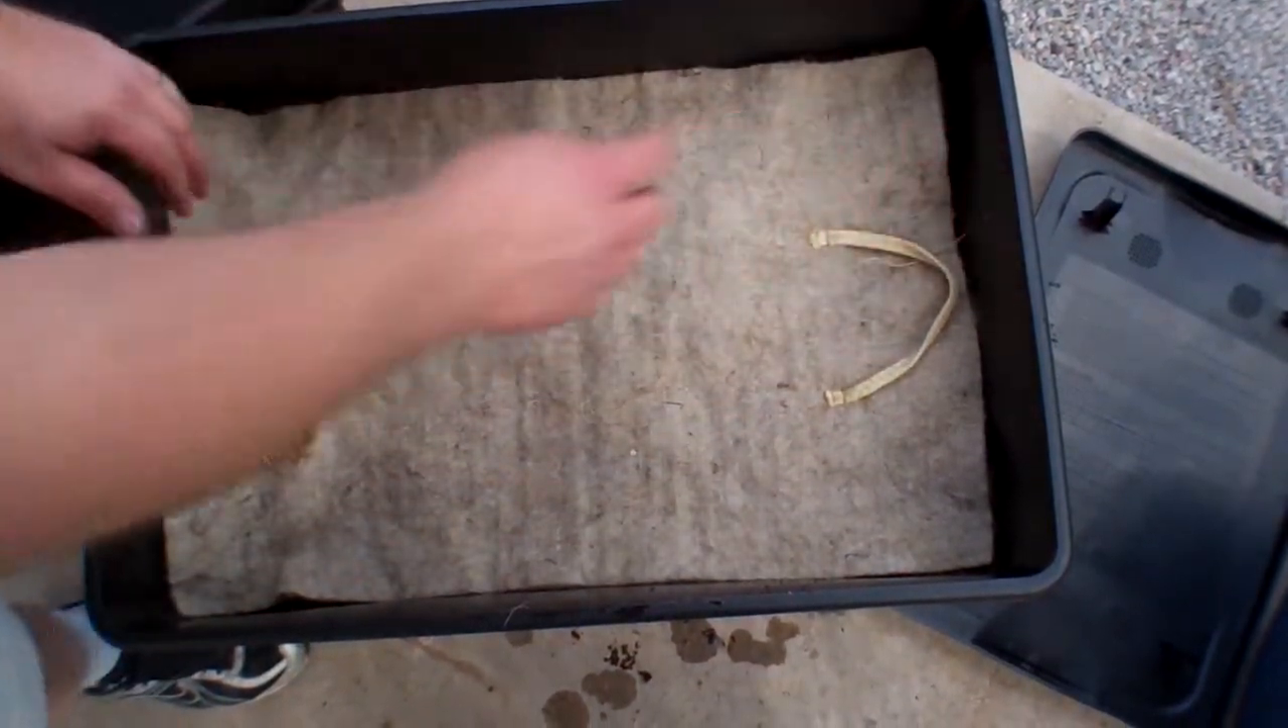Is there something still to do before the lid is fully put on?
Yes.